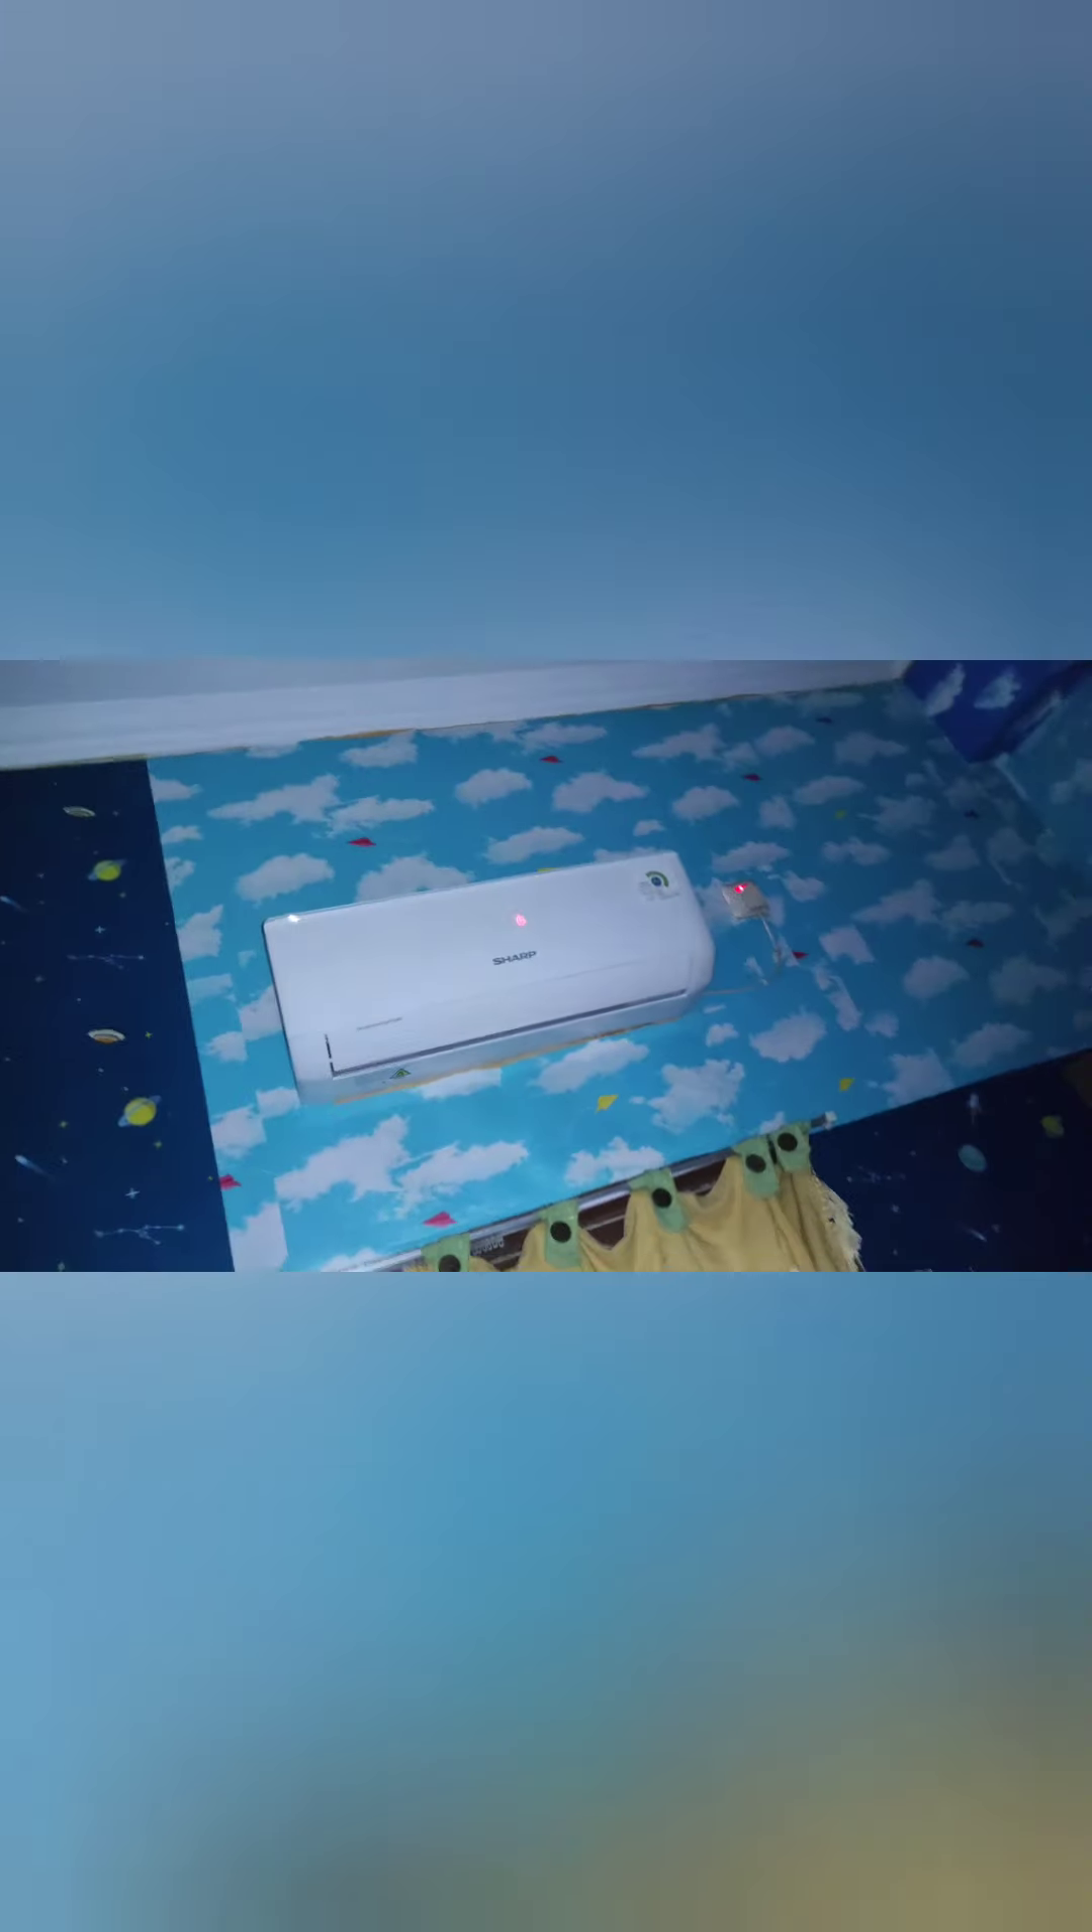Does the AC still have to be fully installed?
No.